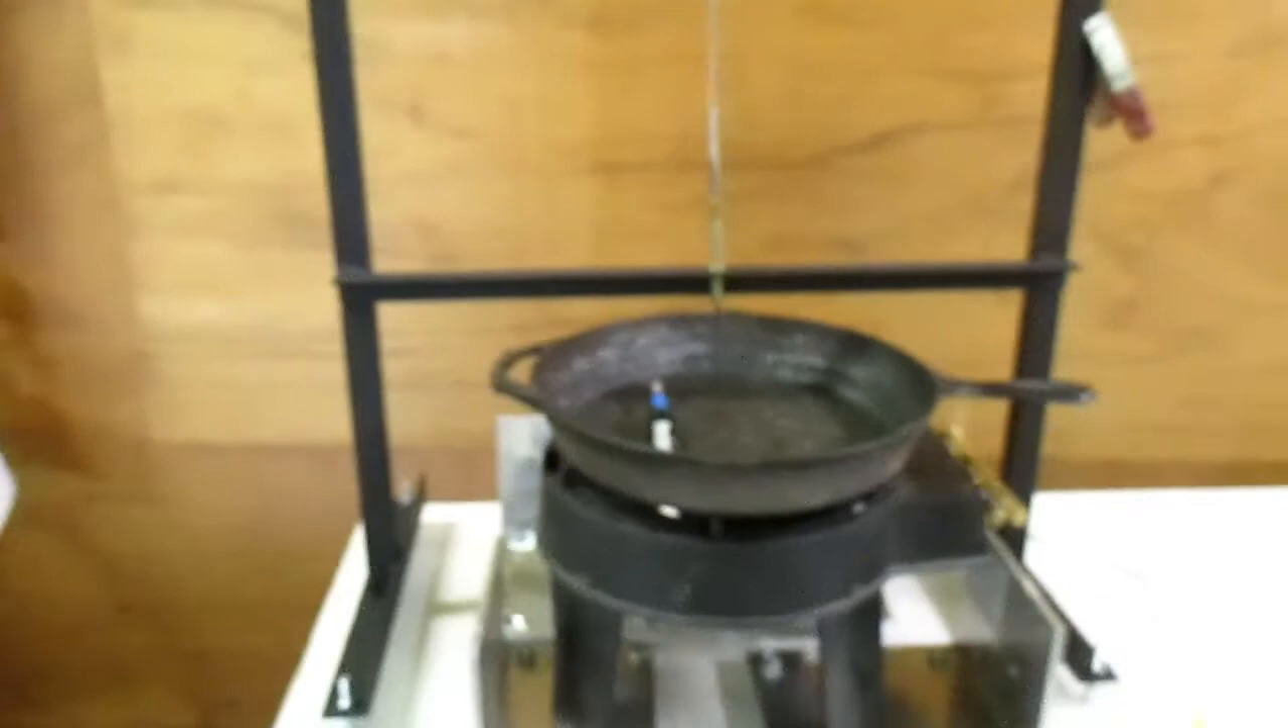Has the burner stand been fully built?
Yes.